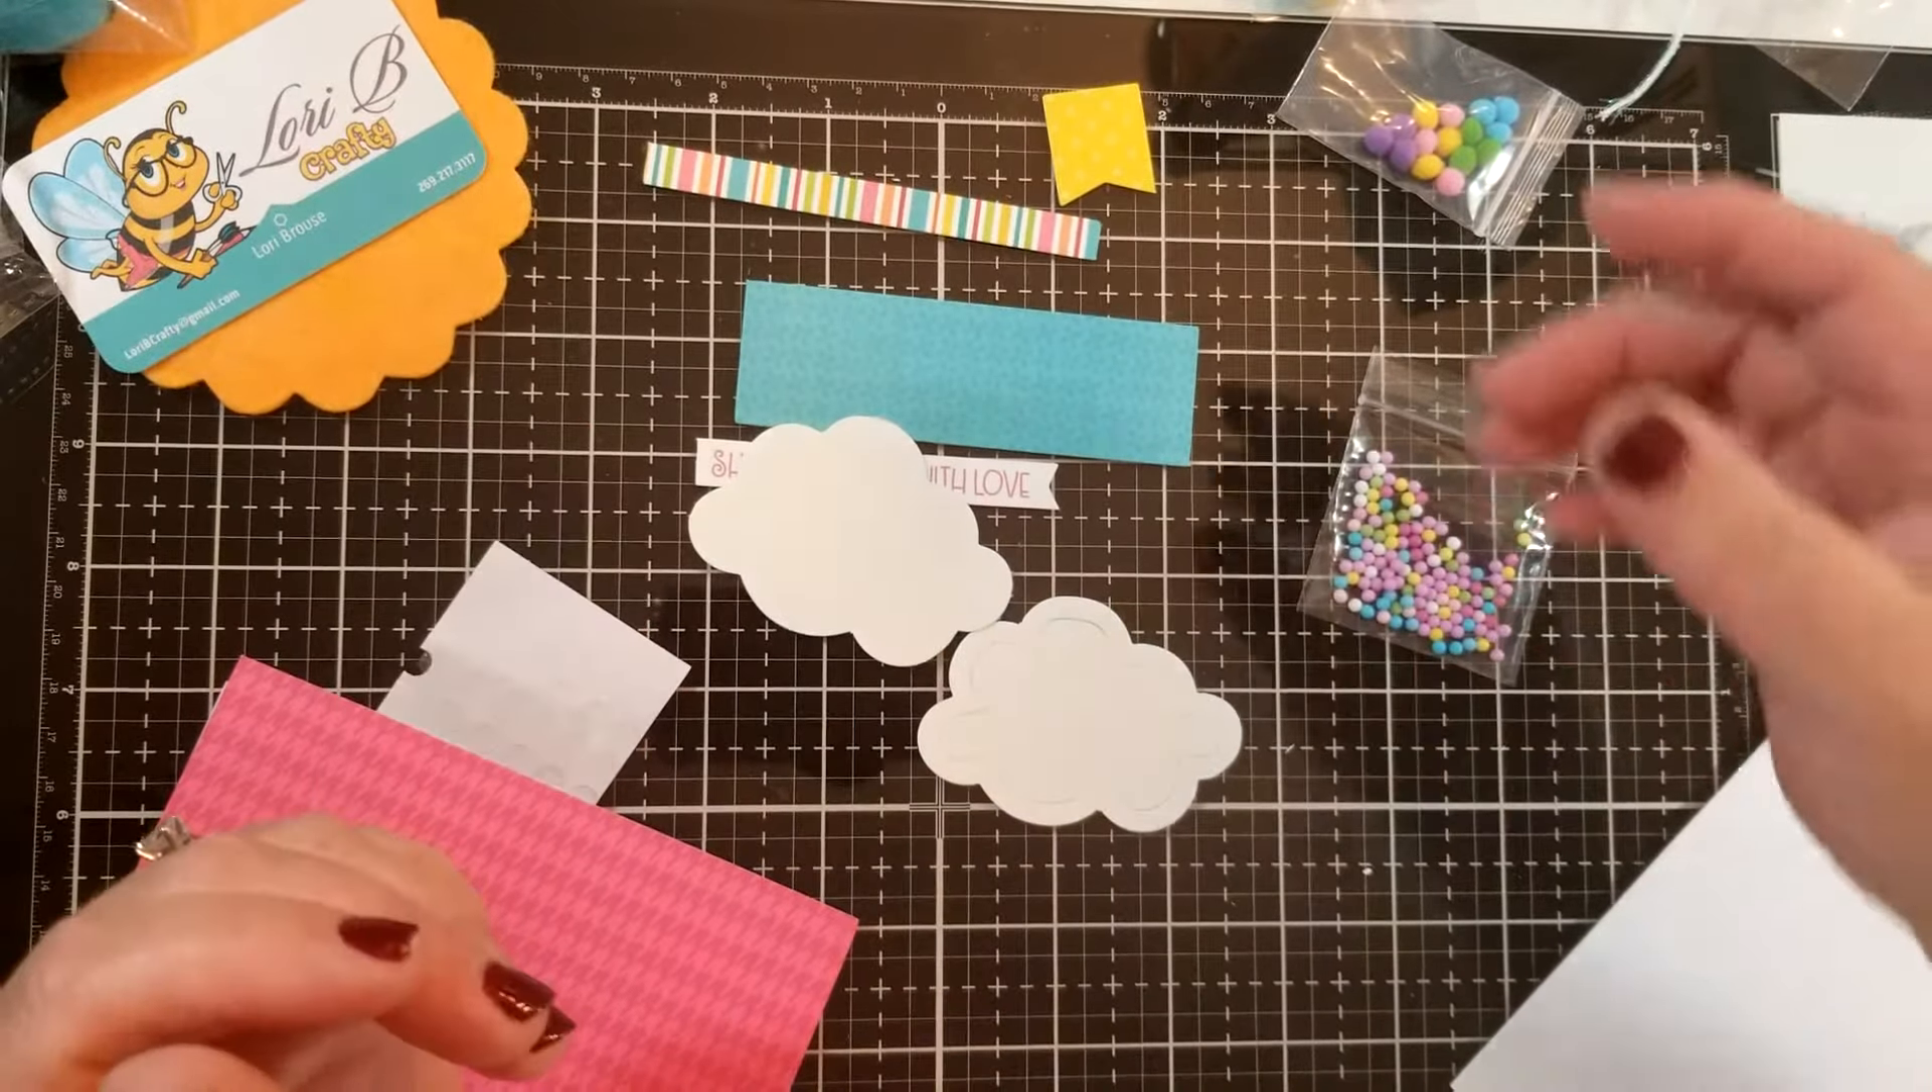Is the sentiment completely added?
No.